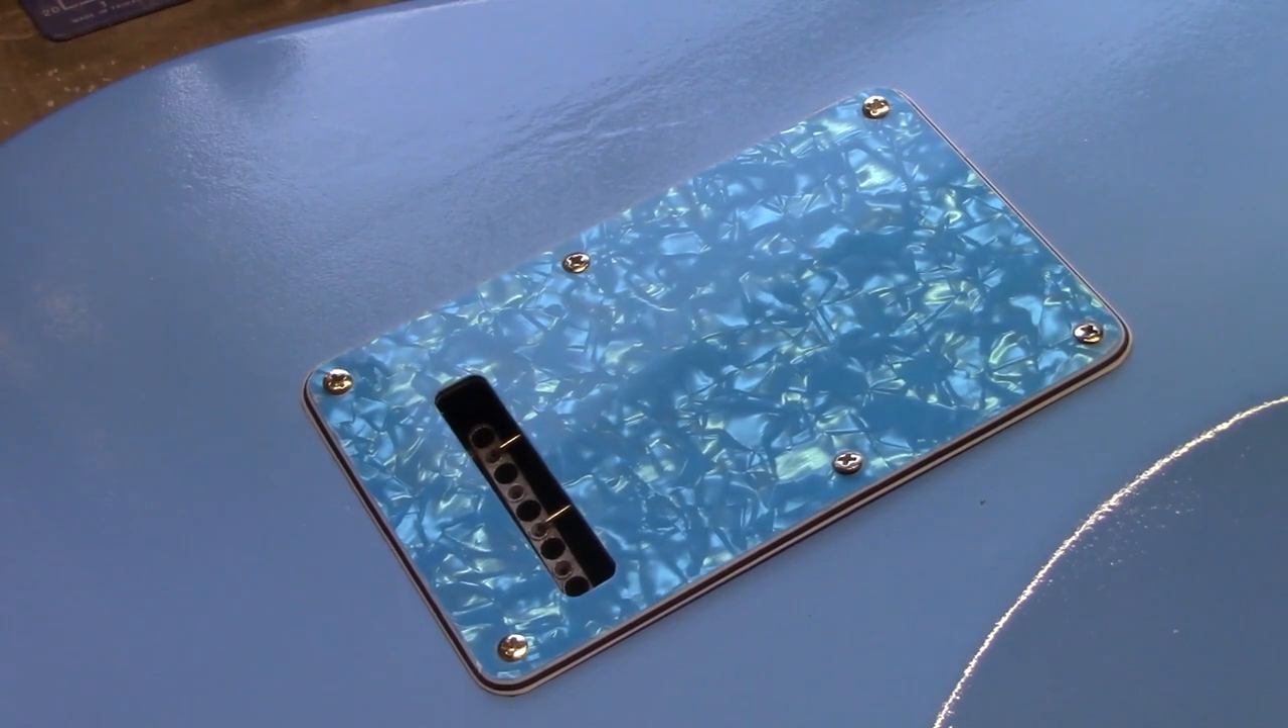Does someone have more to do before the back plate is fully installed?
No.